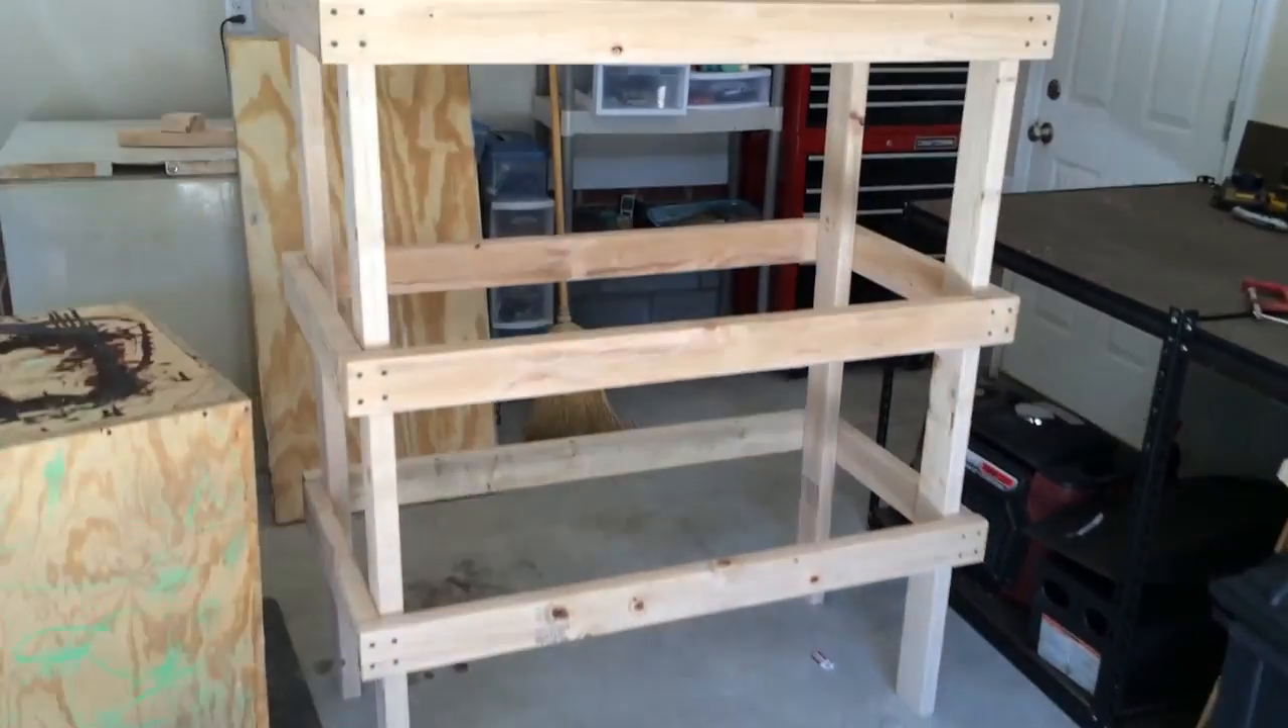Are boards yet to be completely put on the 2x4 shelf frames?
Yes.